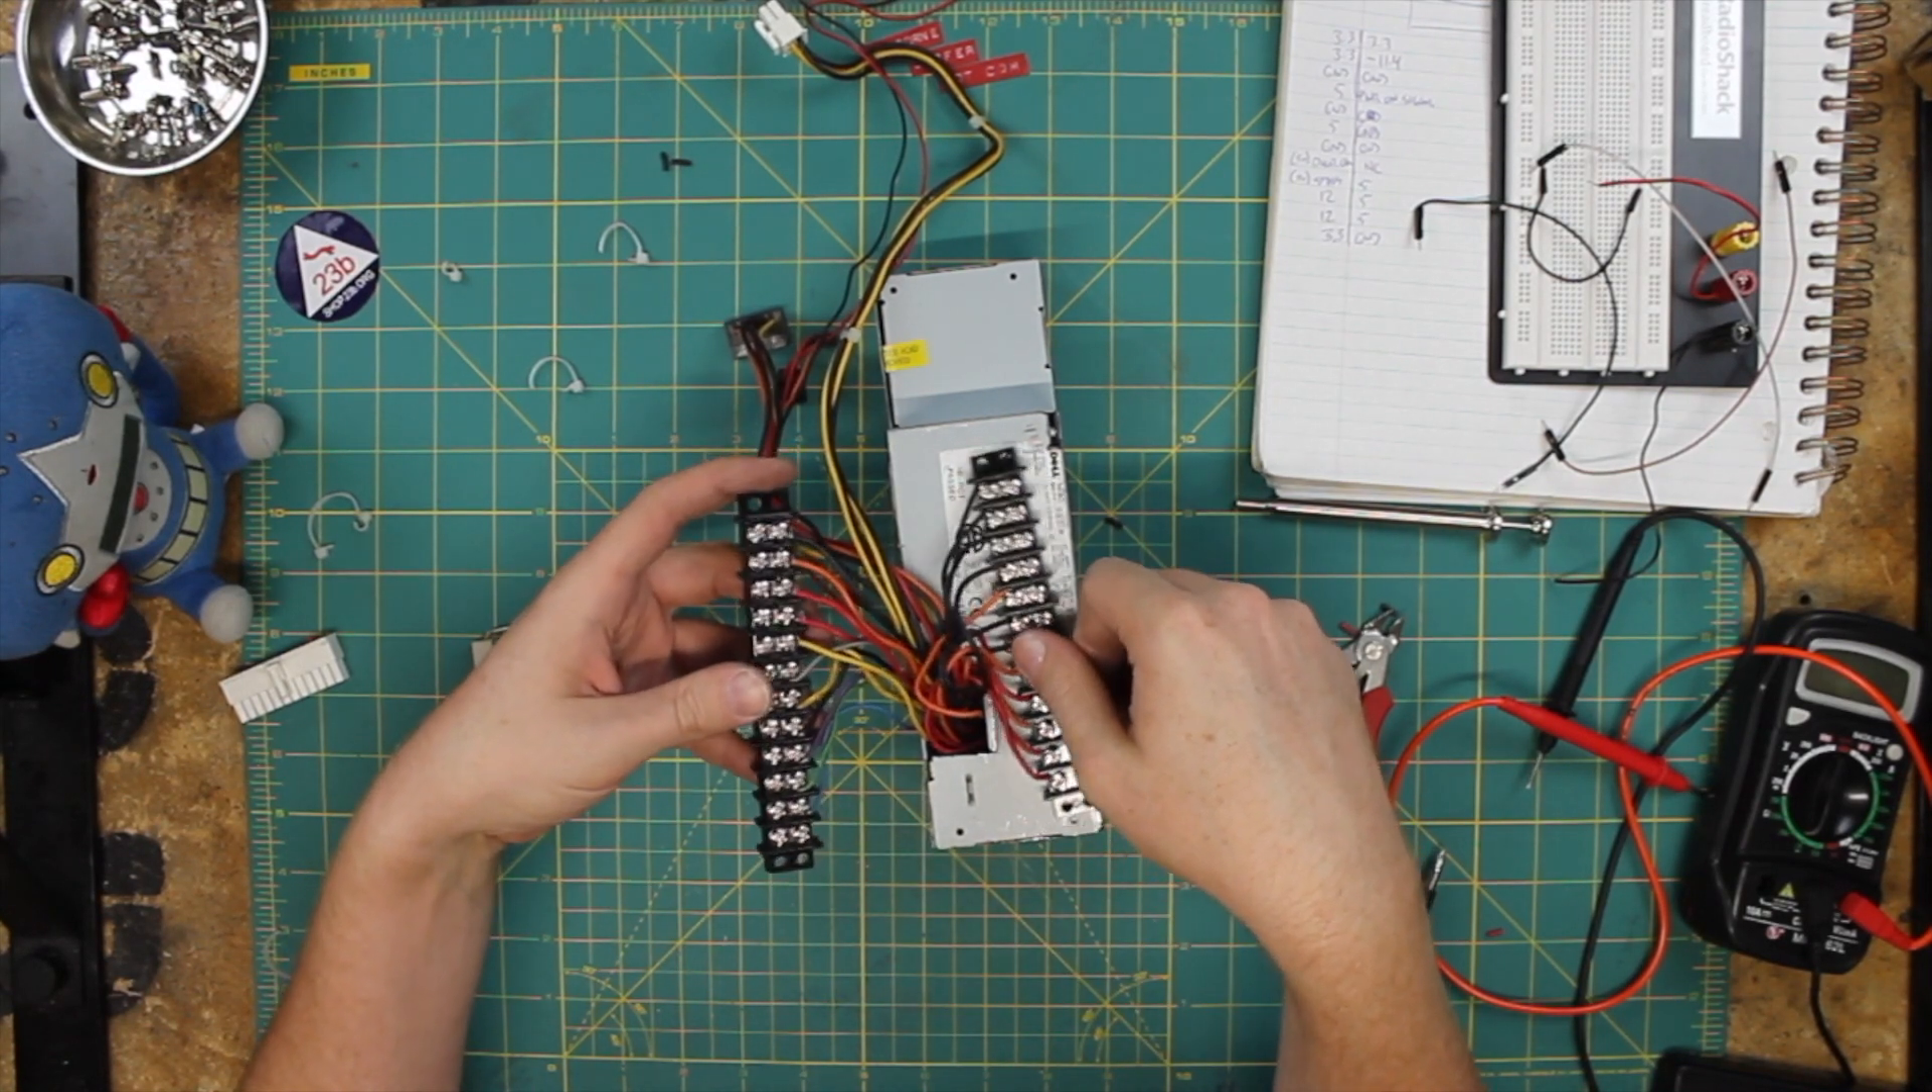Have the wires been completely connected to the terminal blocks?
Yes.